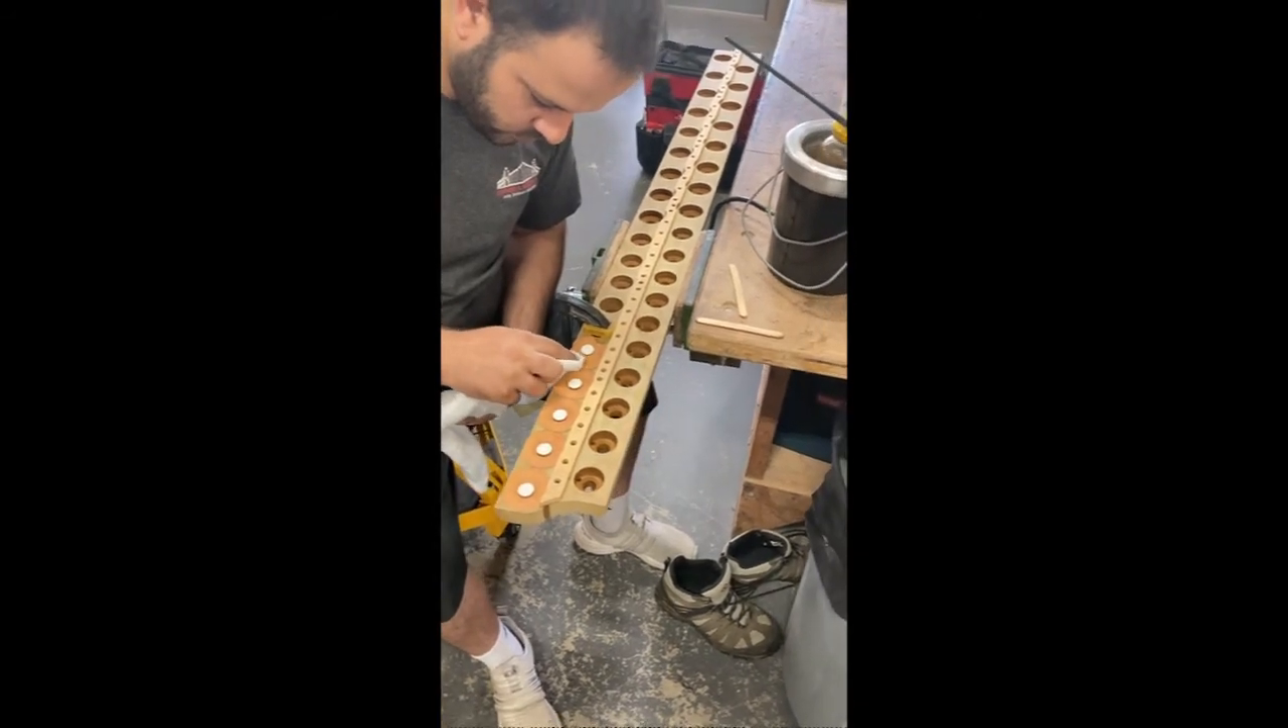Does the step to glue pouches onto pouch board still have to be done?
Yes.